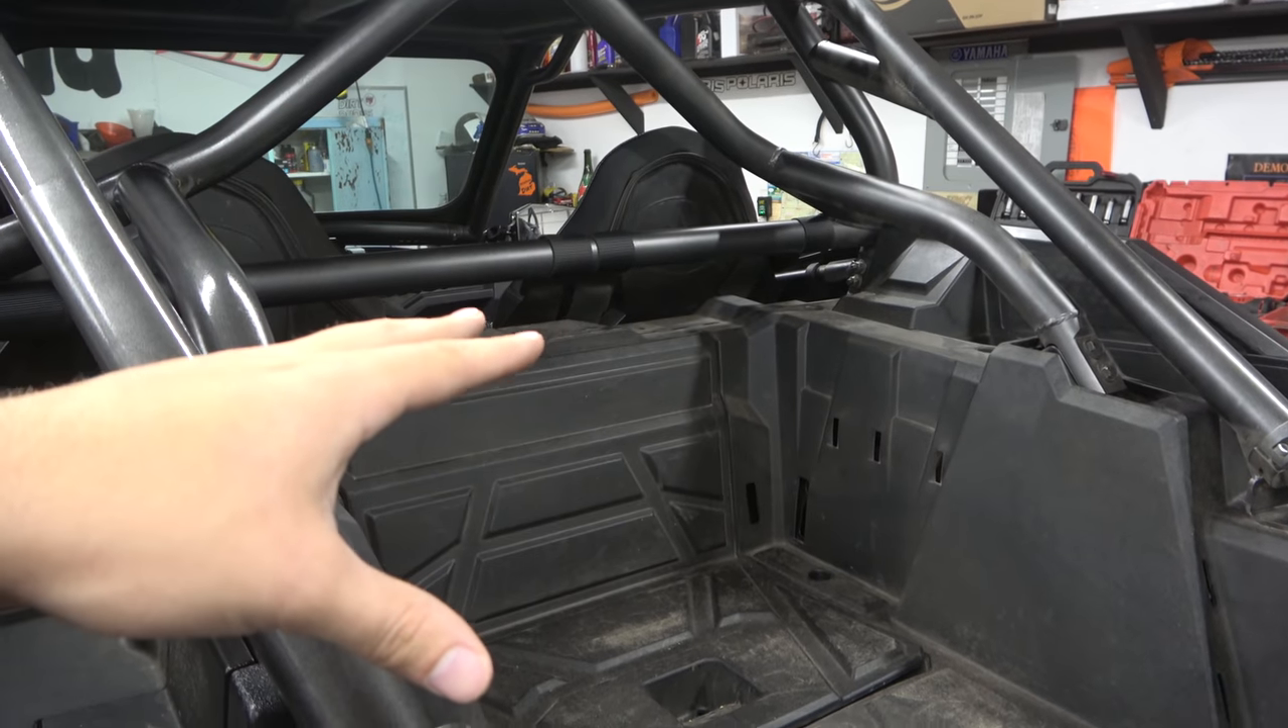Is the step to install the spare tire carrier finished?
No.